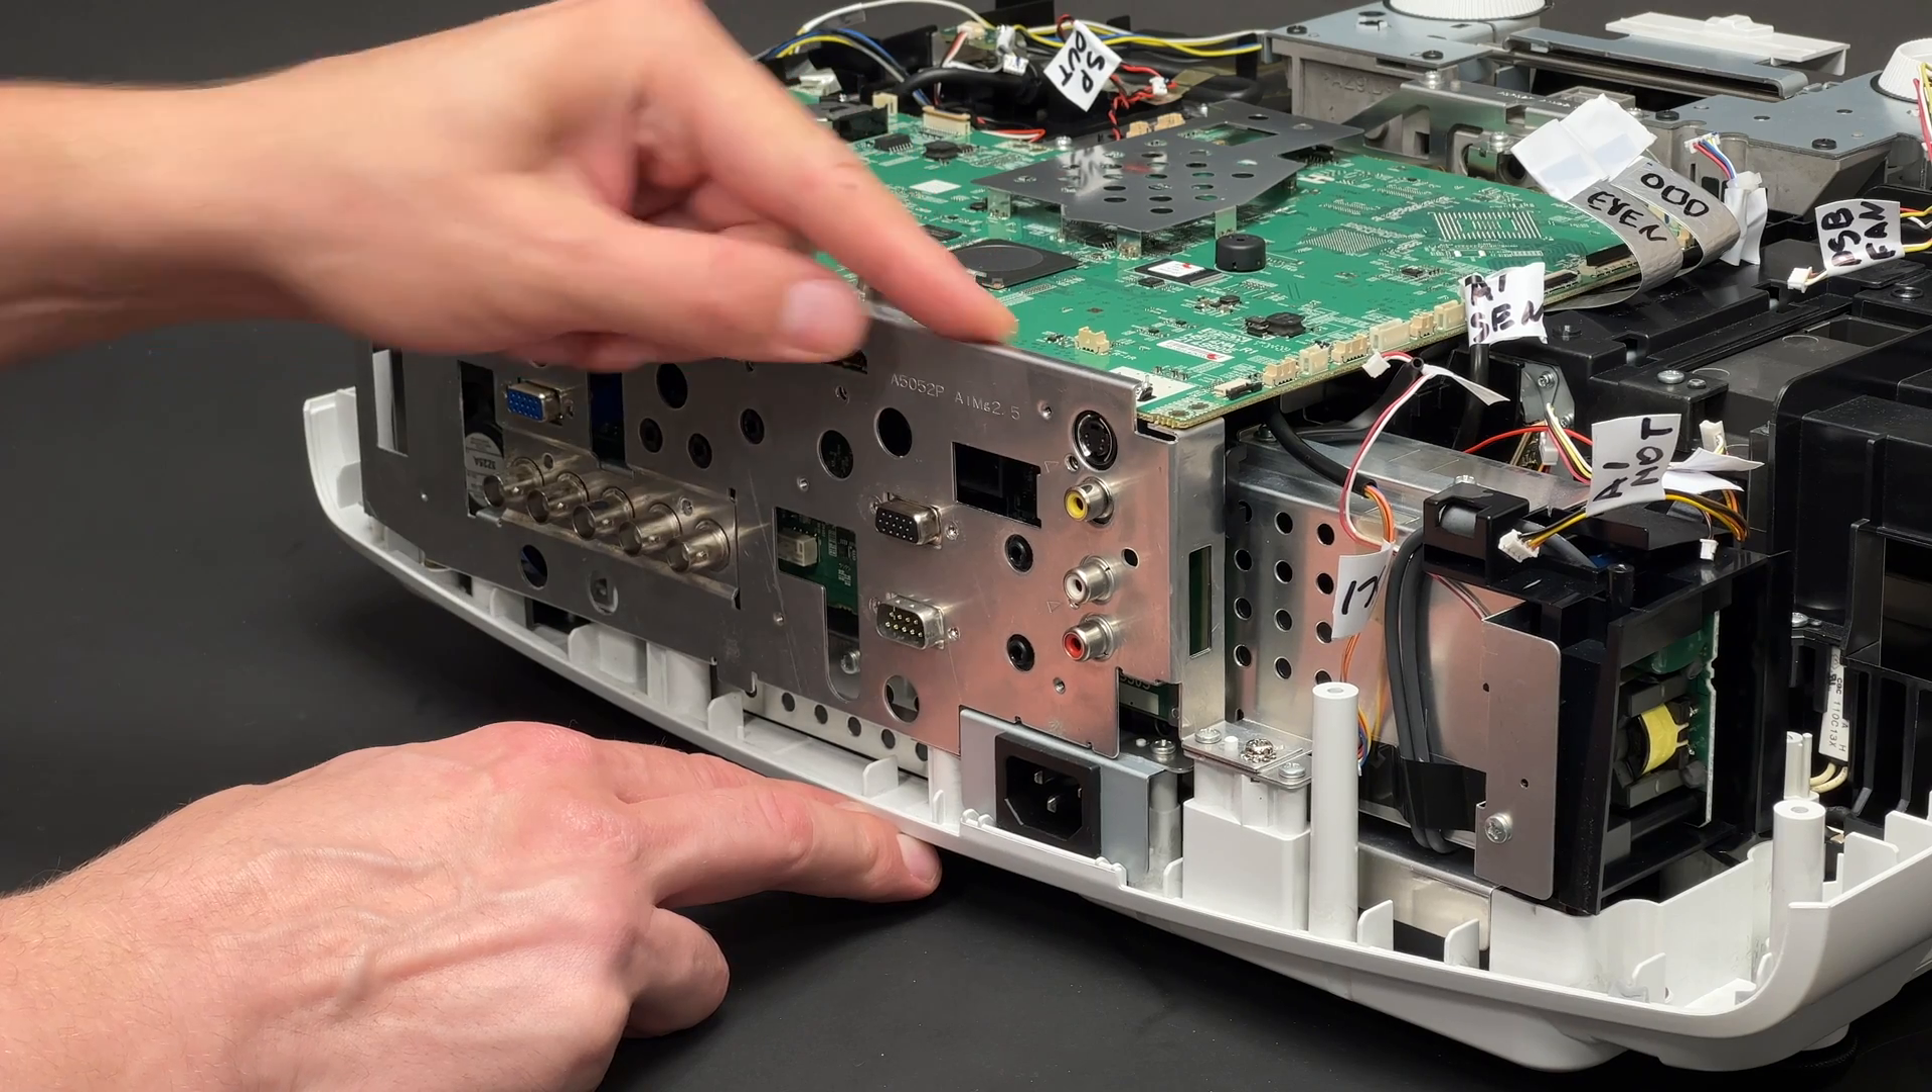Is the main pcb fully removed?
No.